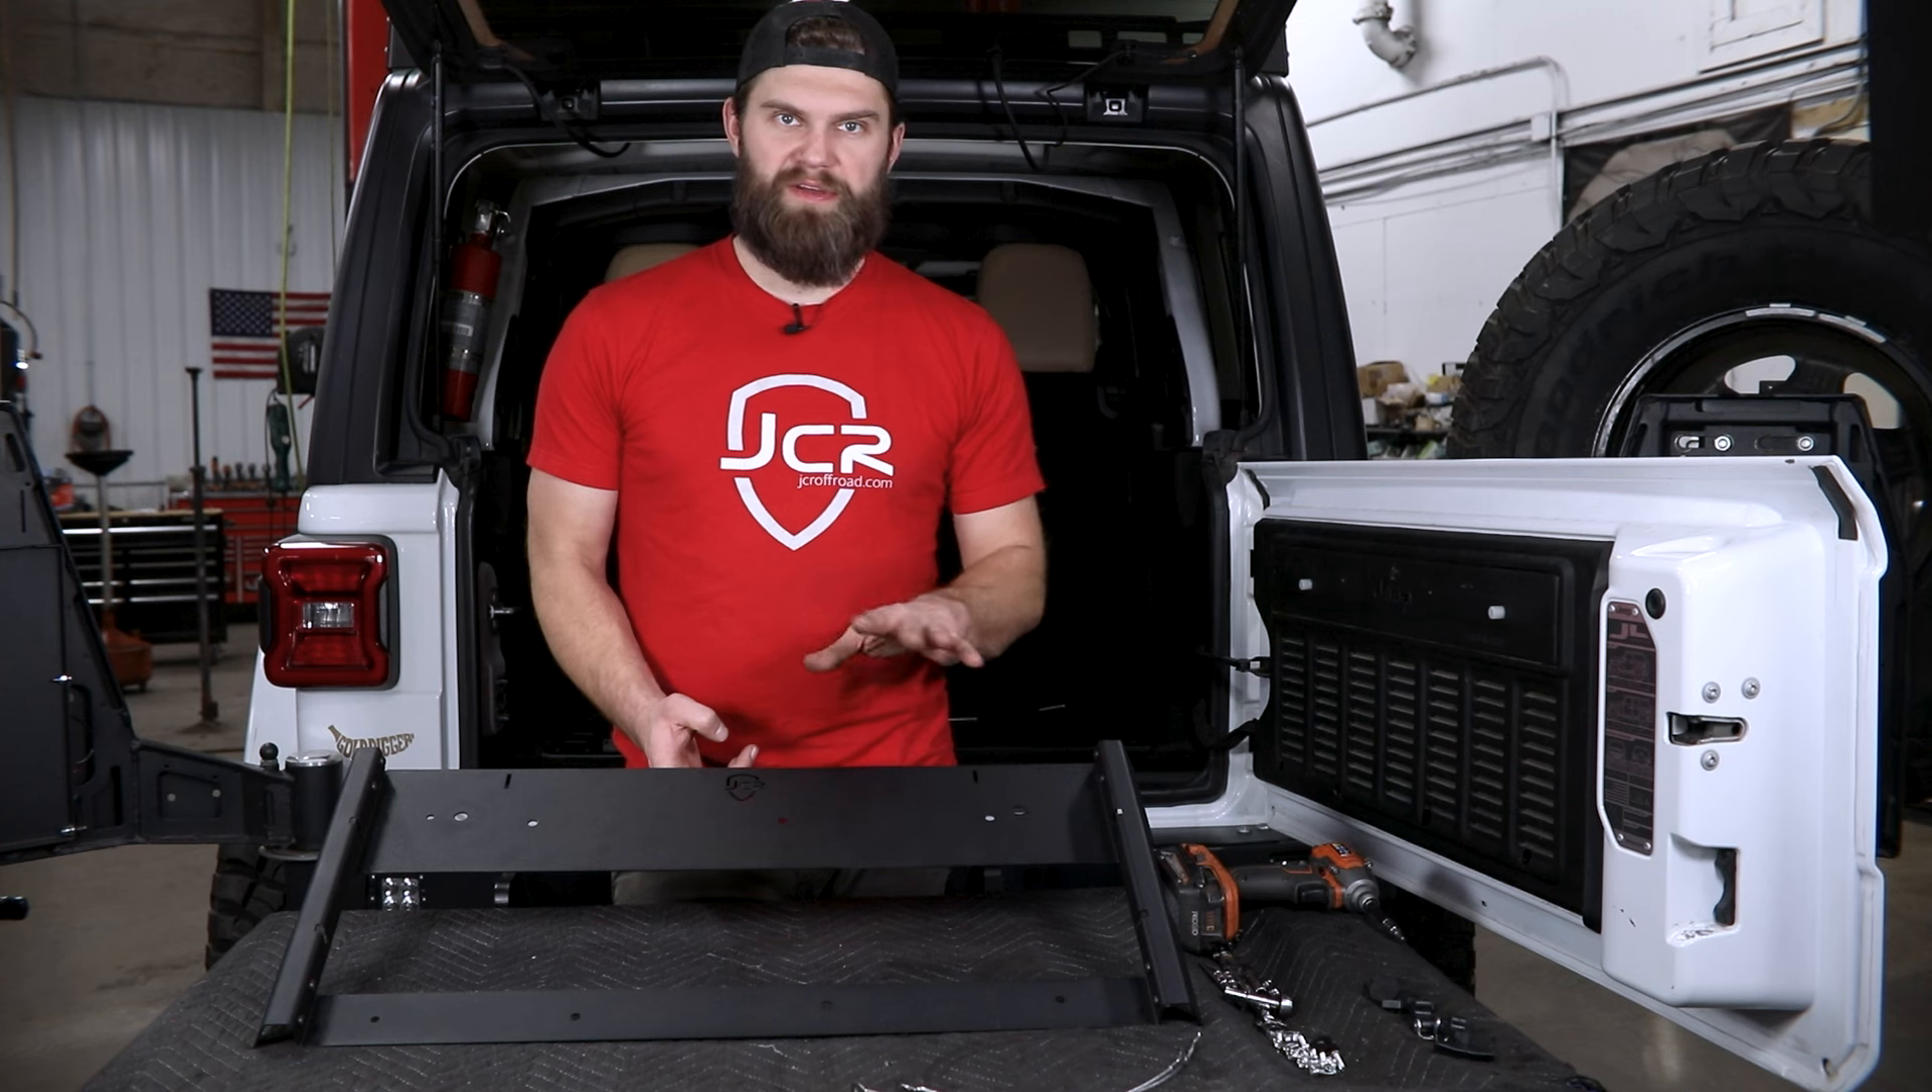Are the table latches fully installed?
No.